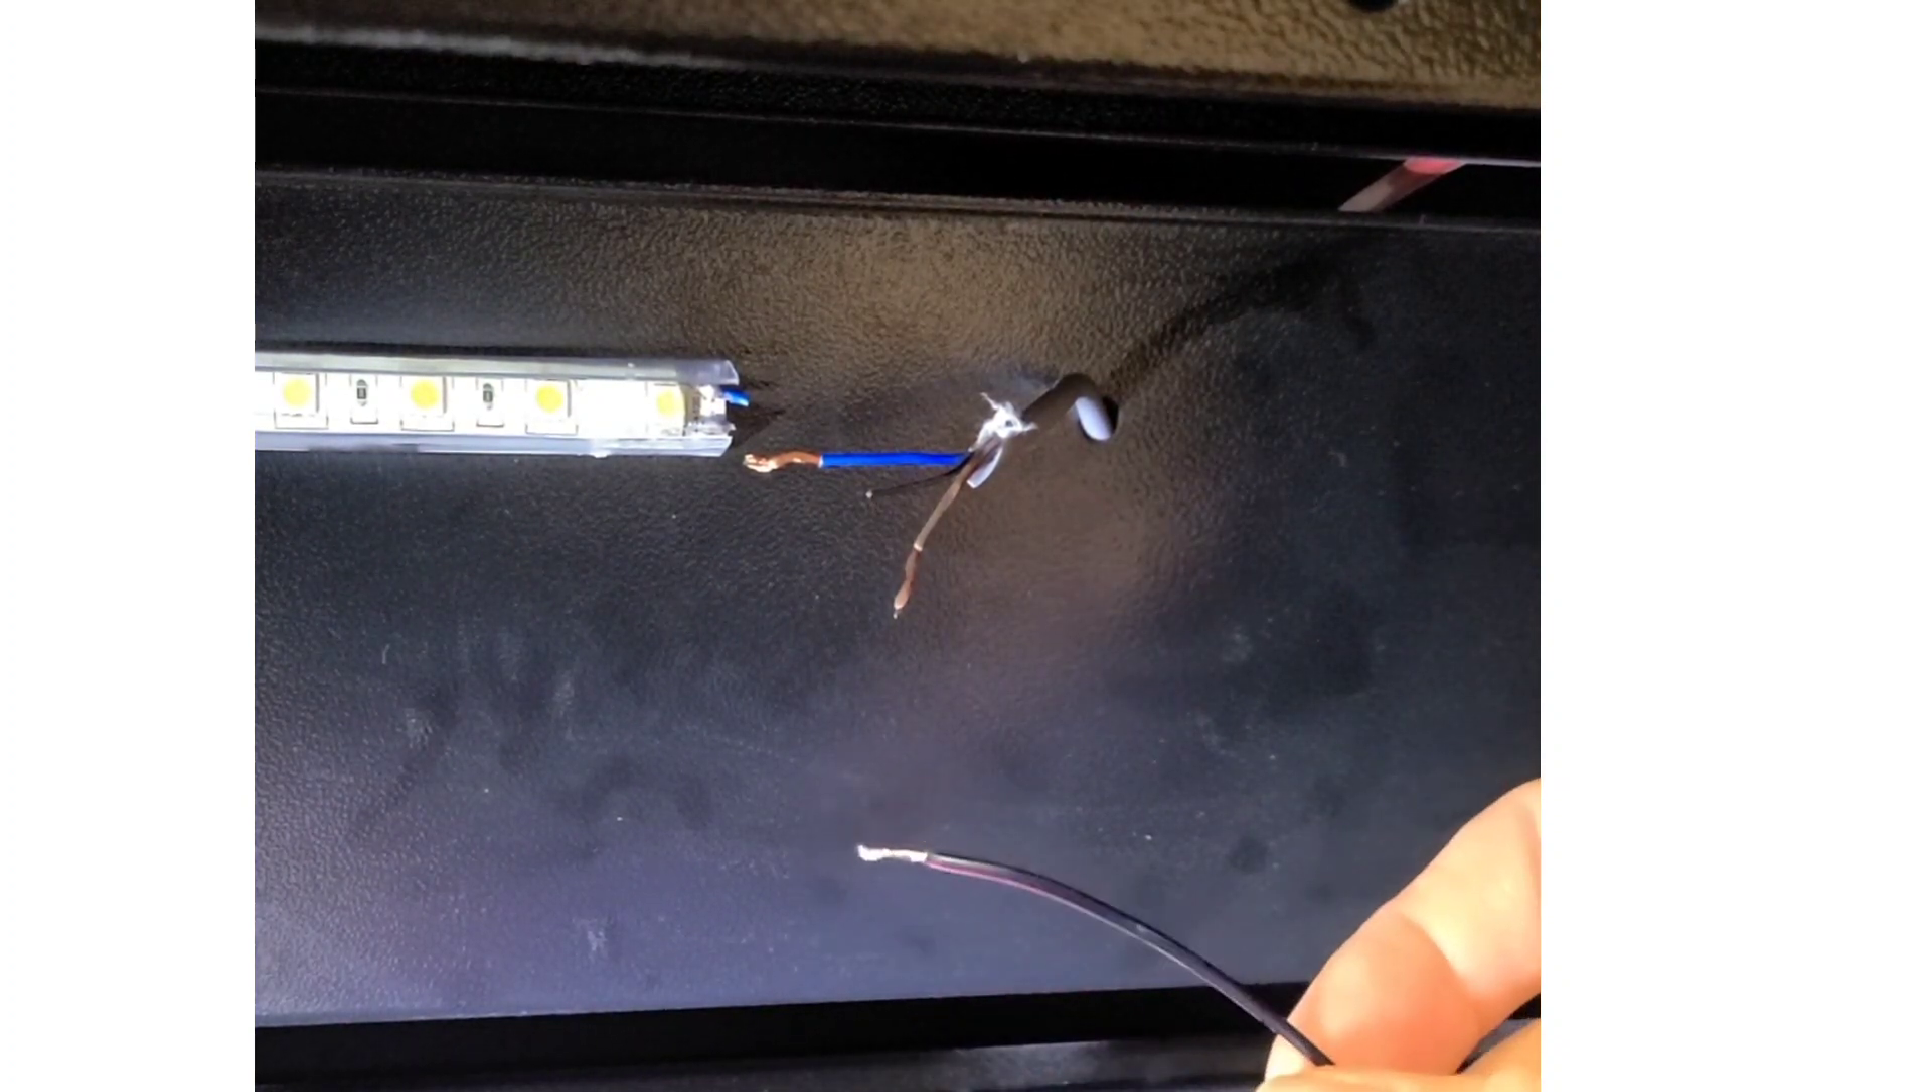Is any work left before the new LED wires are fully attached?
Yes.